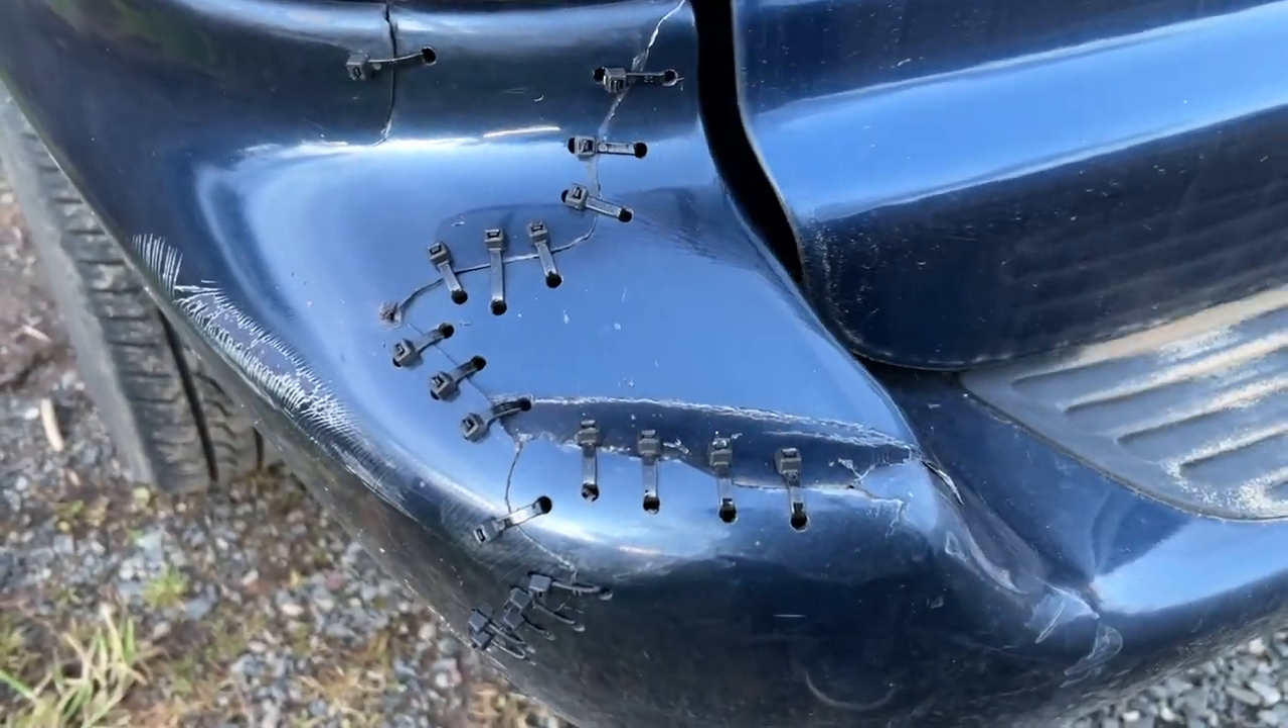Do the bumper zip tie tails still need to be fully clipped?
No.